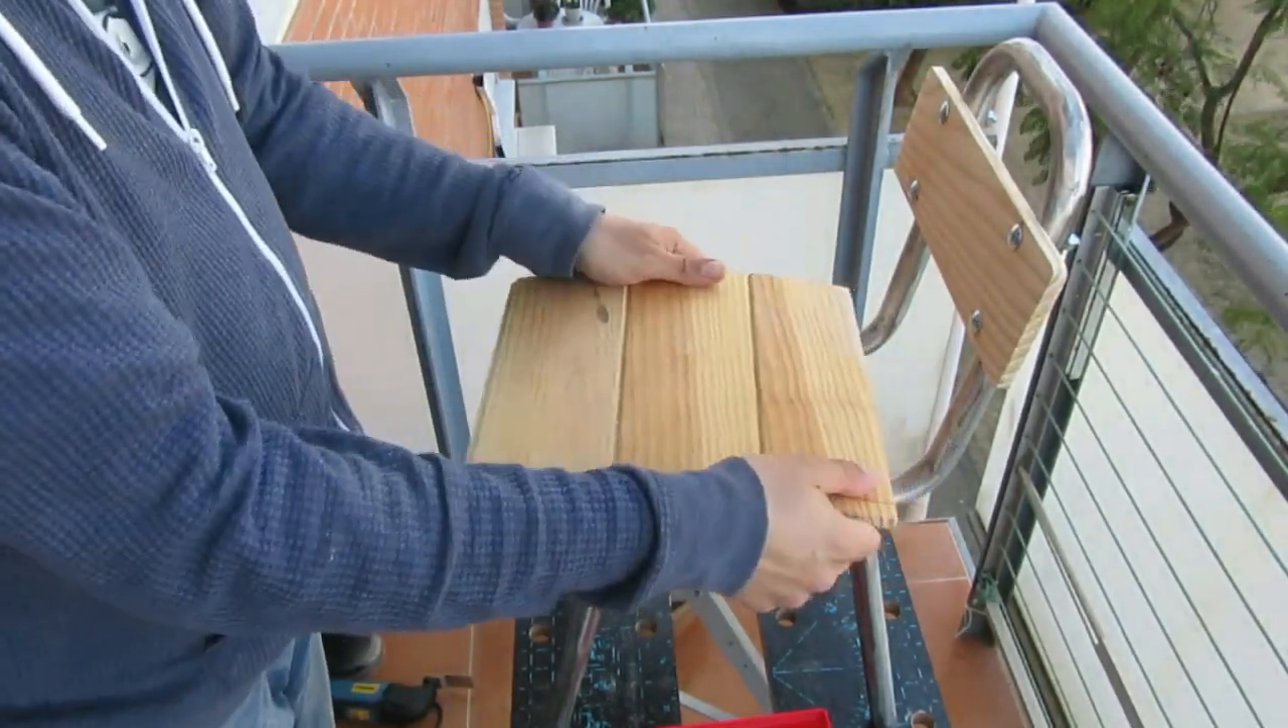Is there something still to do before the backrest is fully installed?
No.